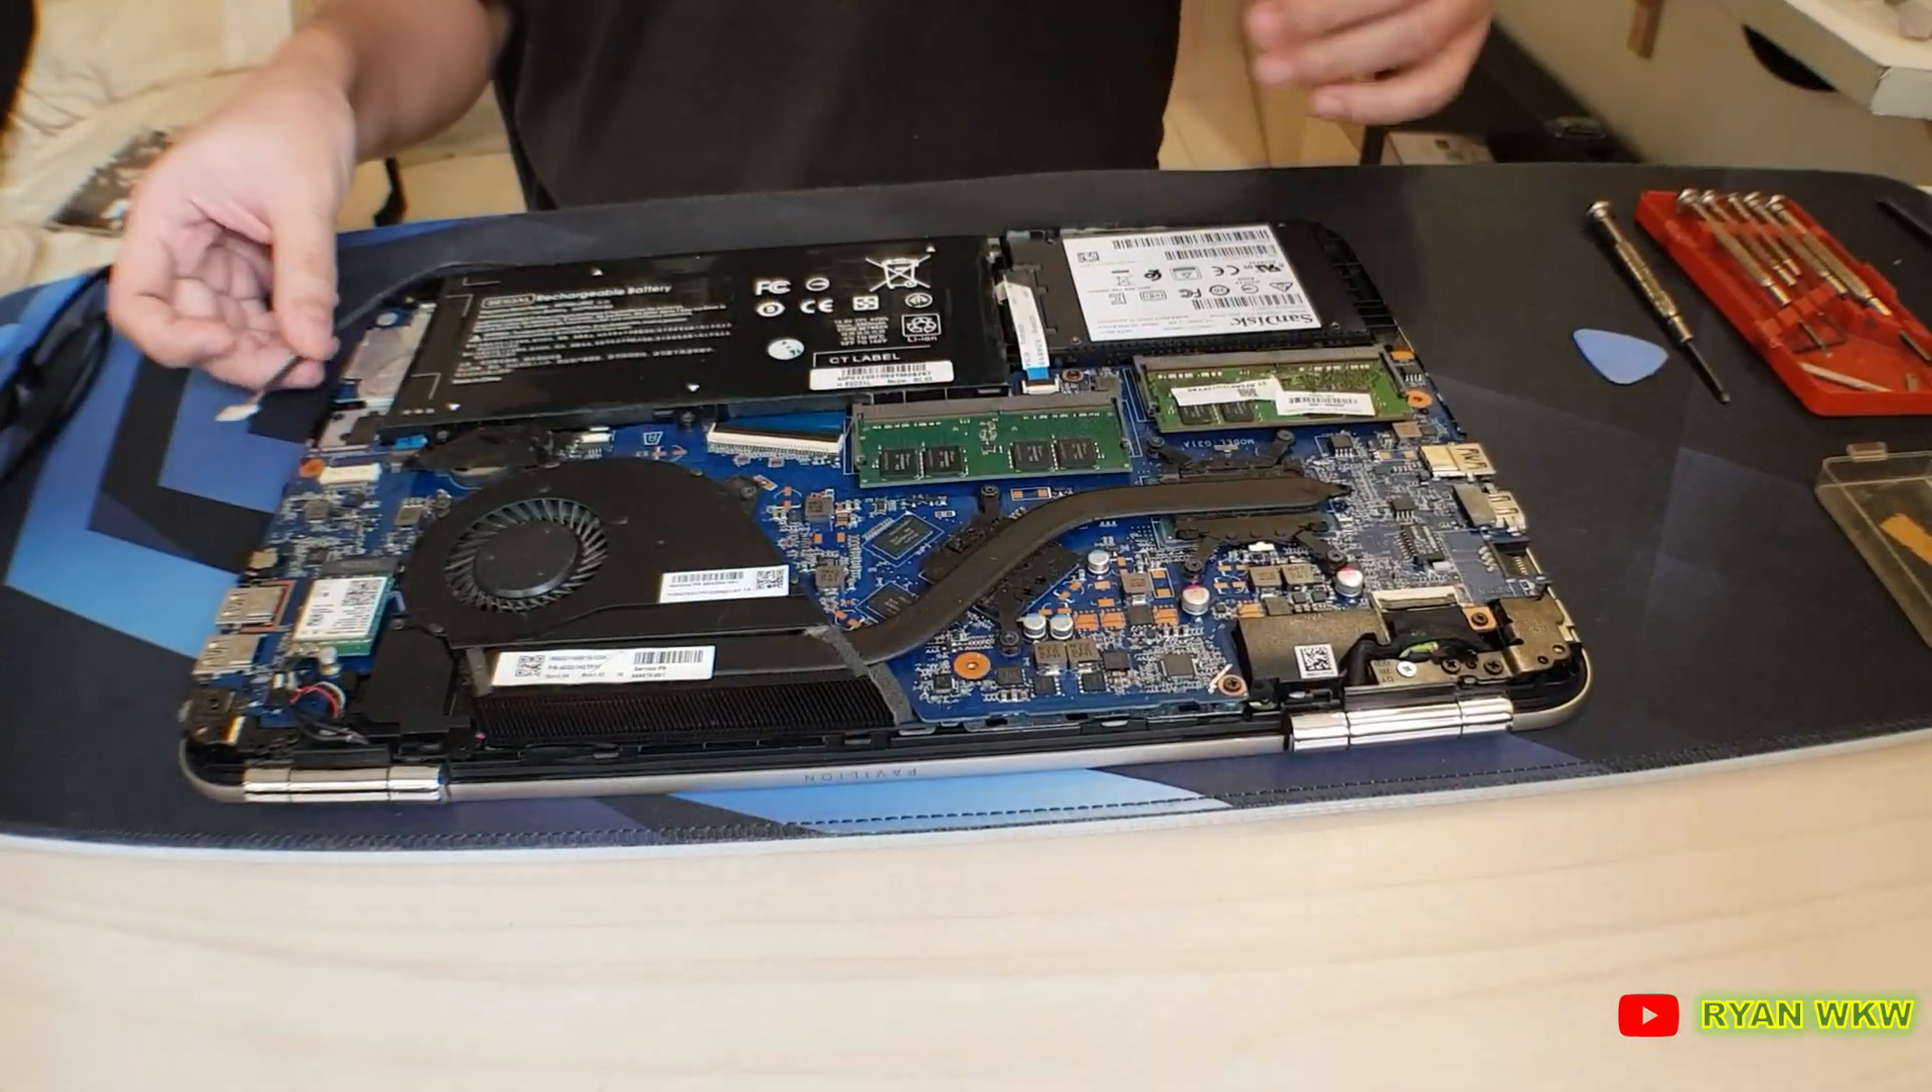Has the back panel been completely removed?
Yes.